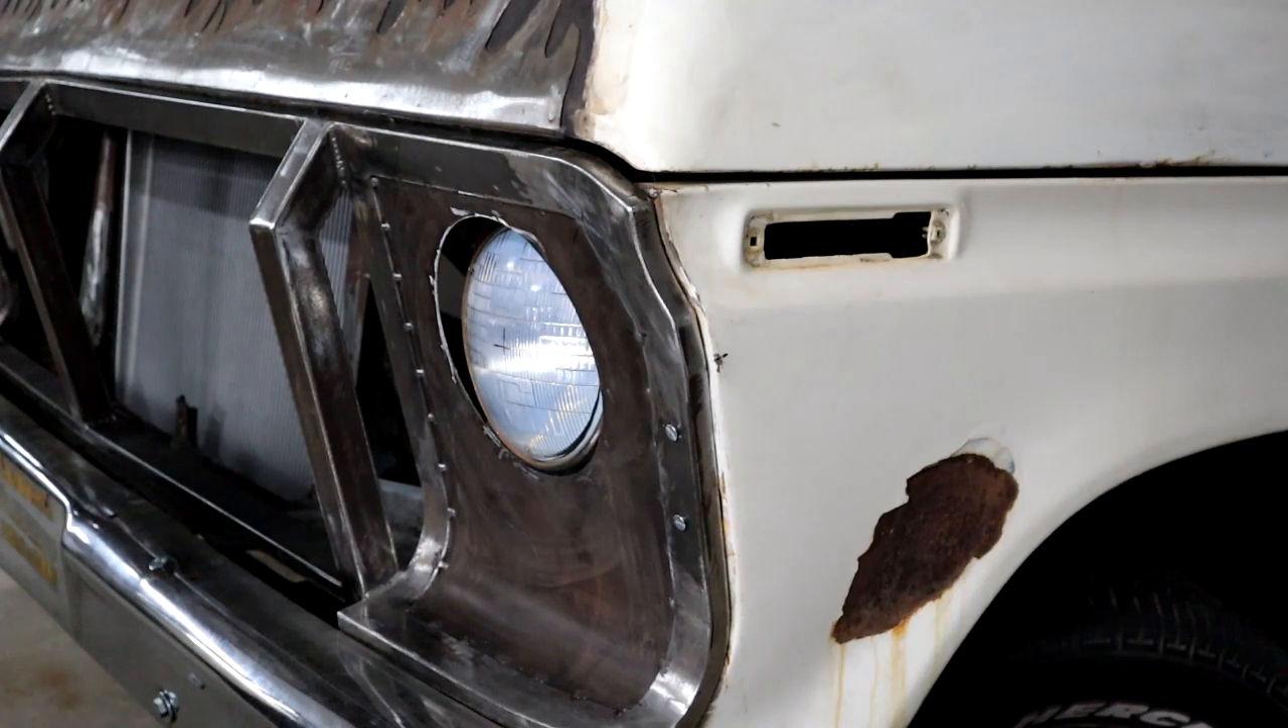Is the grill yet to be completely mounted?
No.